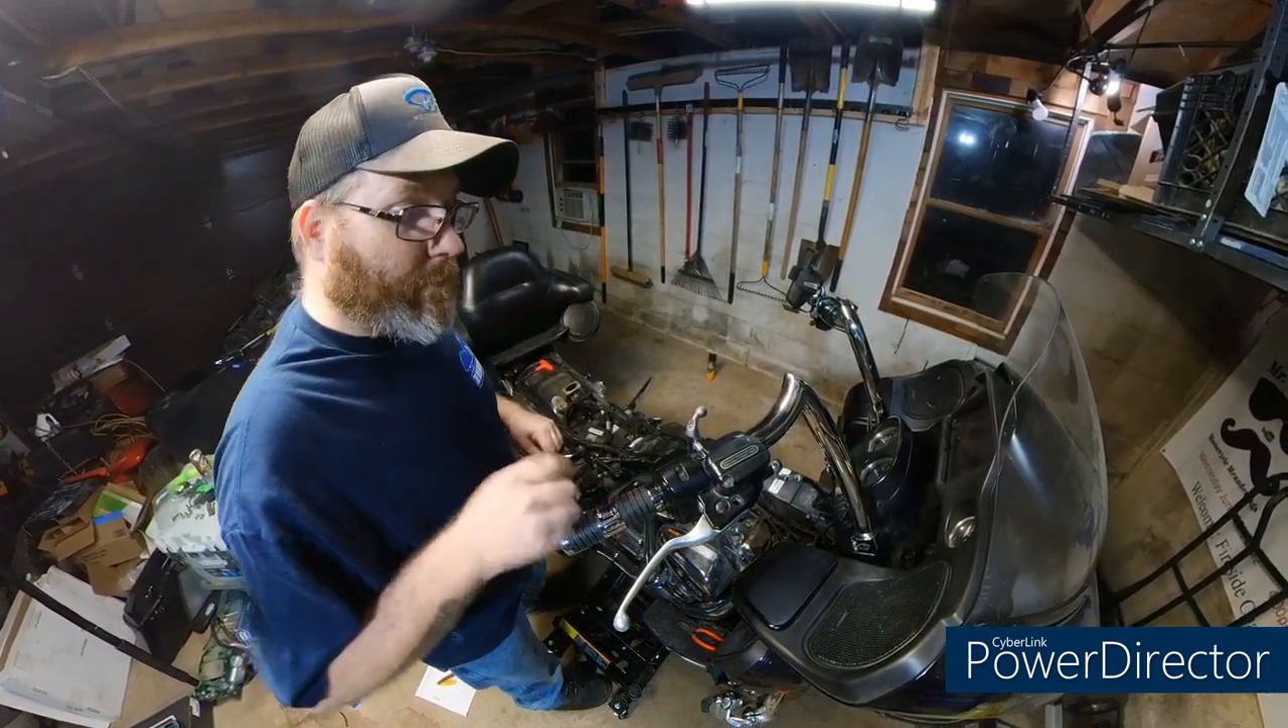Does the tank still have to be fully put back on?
Yes.